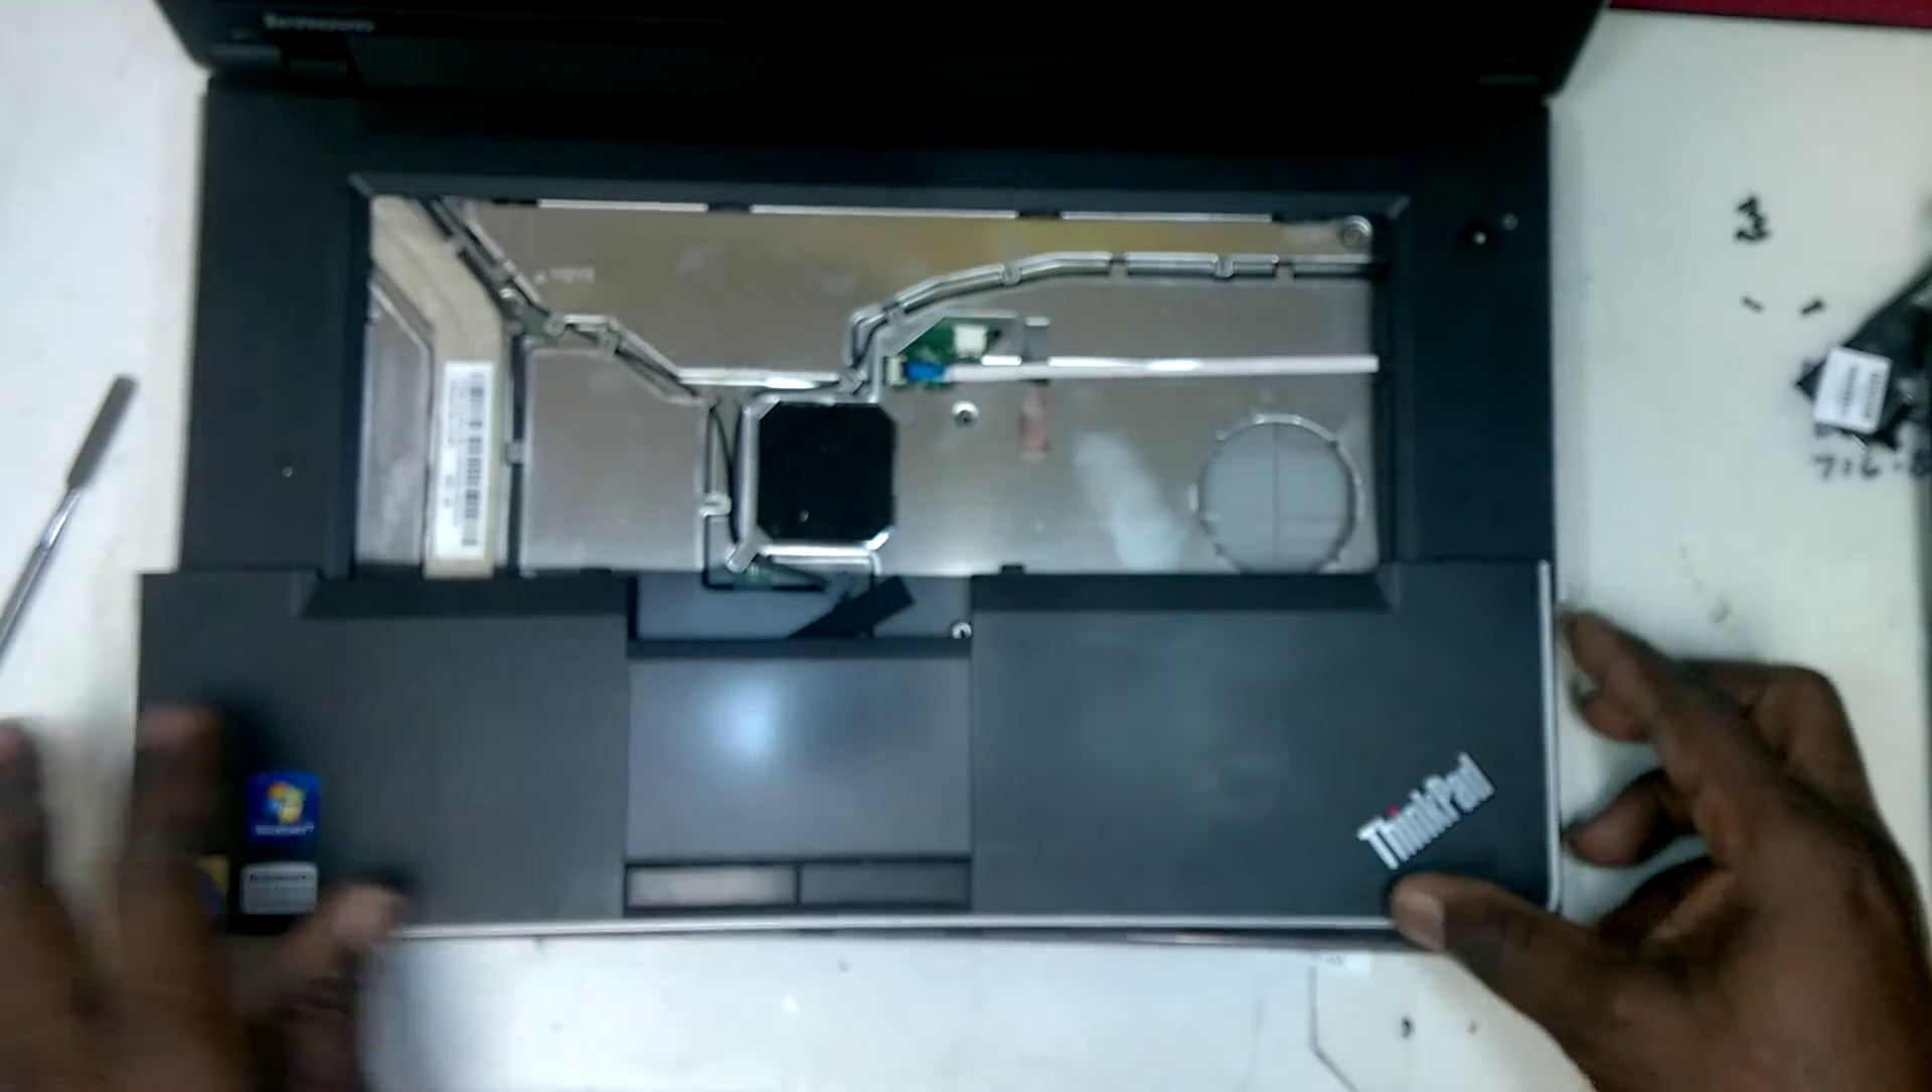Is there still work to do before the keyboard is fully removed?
No.